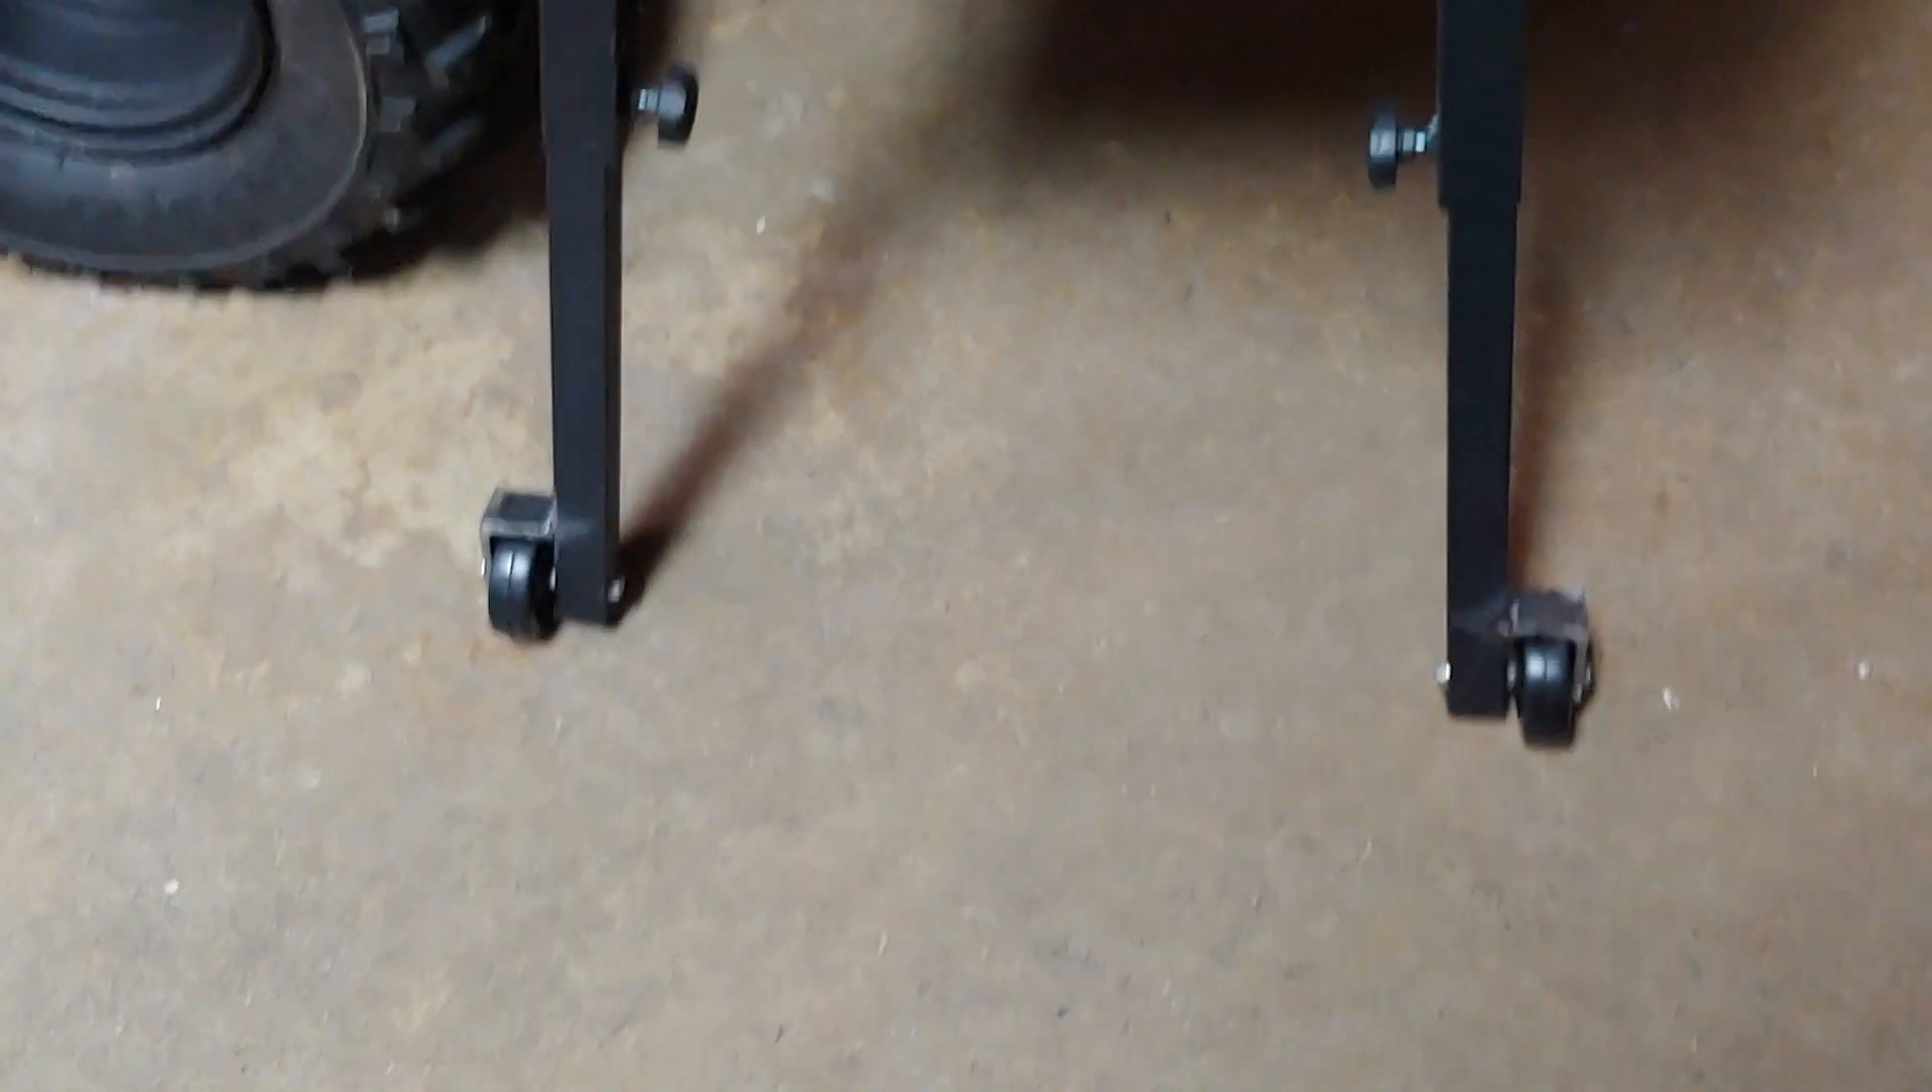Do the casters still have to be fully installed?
No.